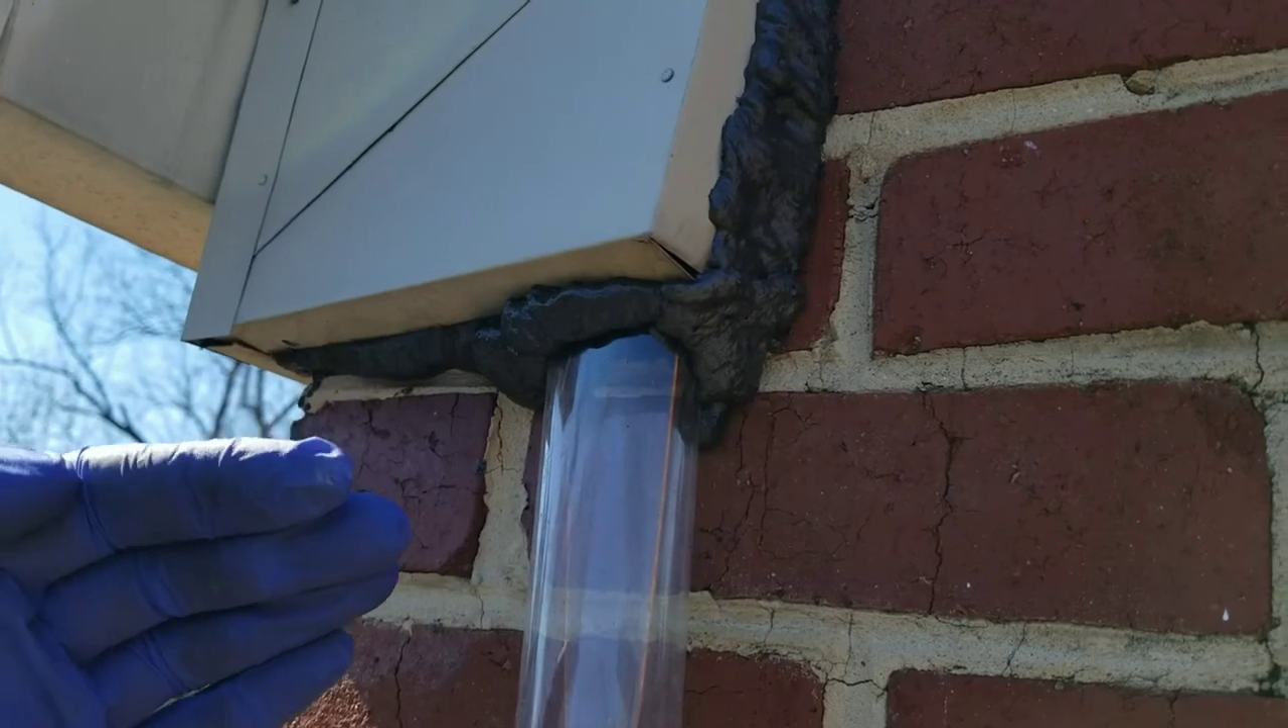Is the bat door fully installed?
Yes.